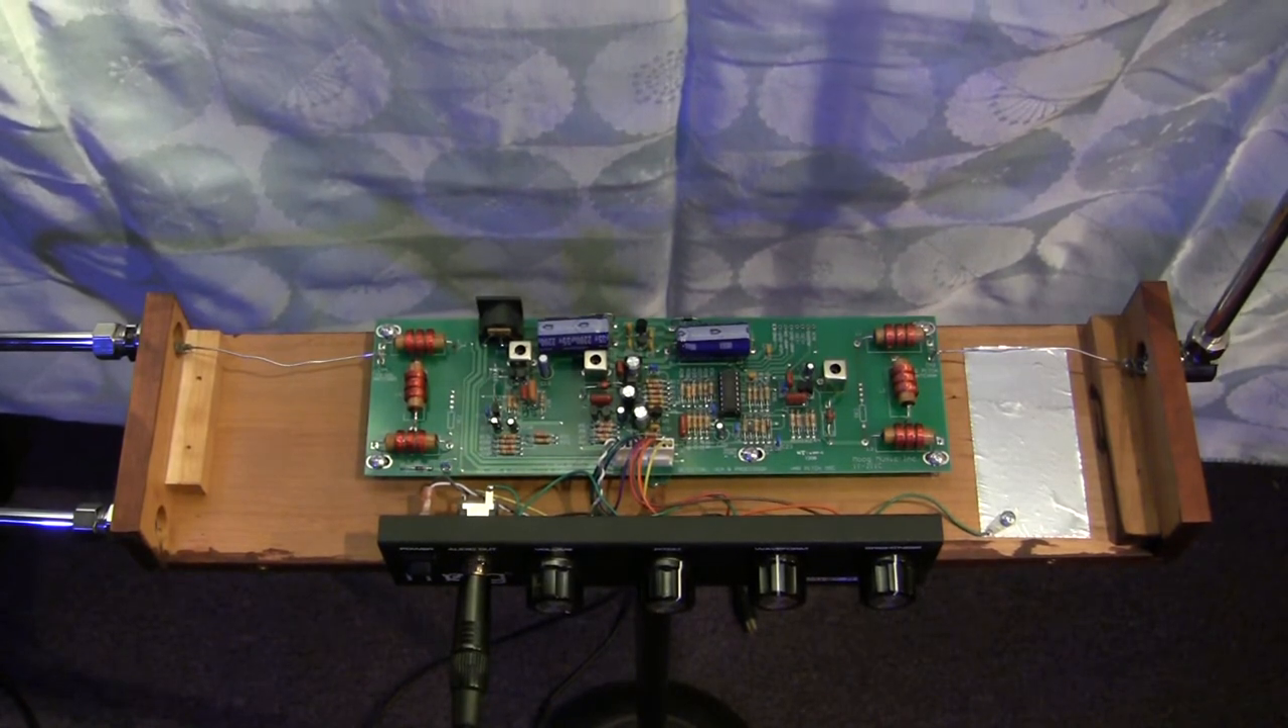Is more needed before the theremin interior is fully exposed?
No.